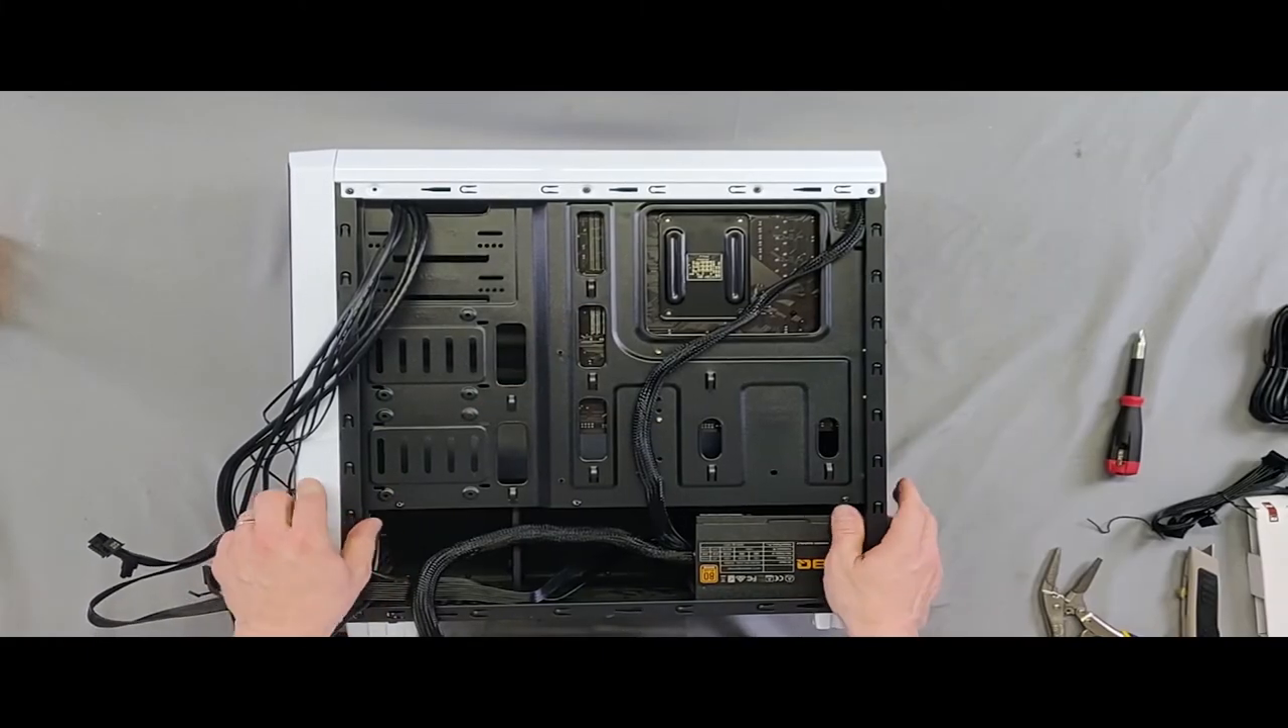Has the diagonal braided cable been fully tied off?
No.